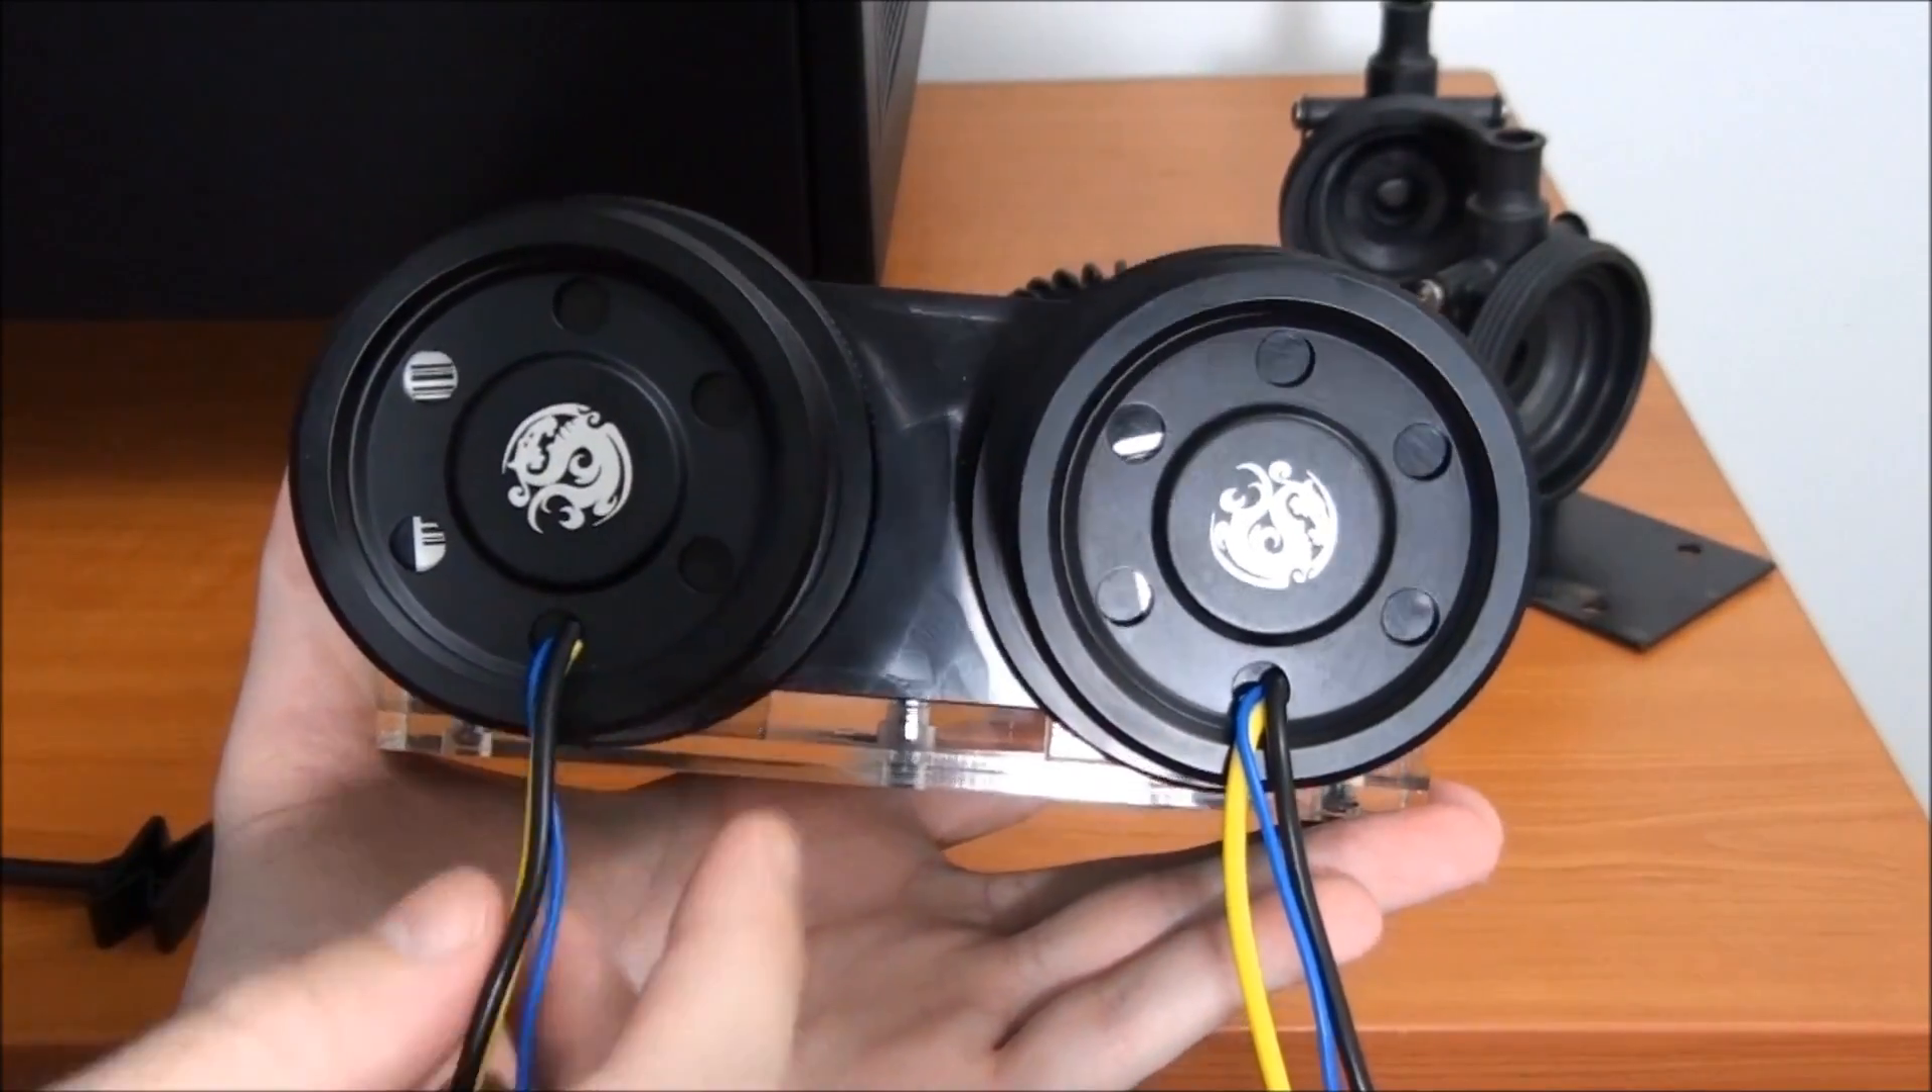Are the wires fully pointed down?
Yes.